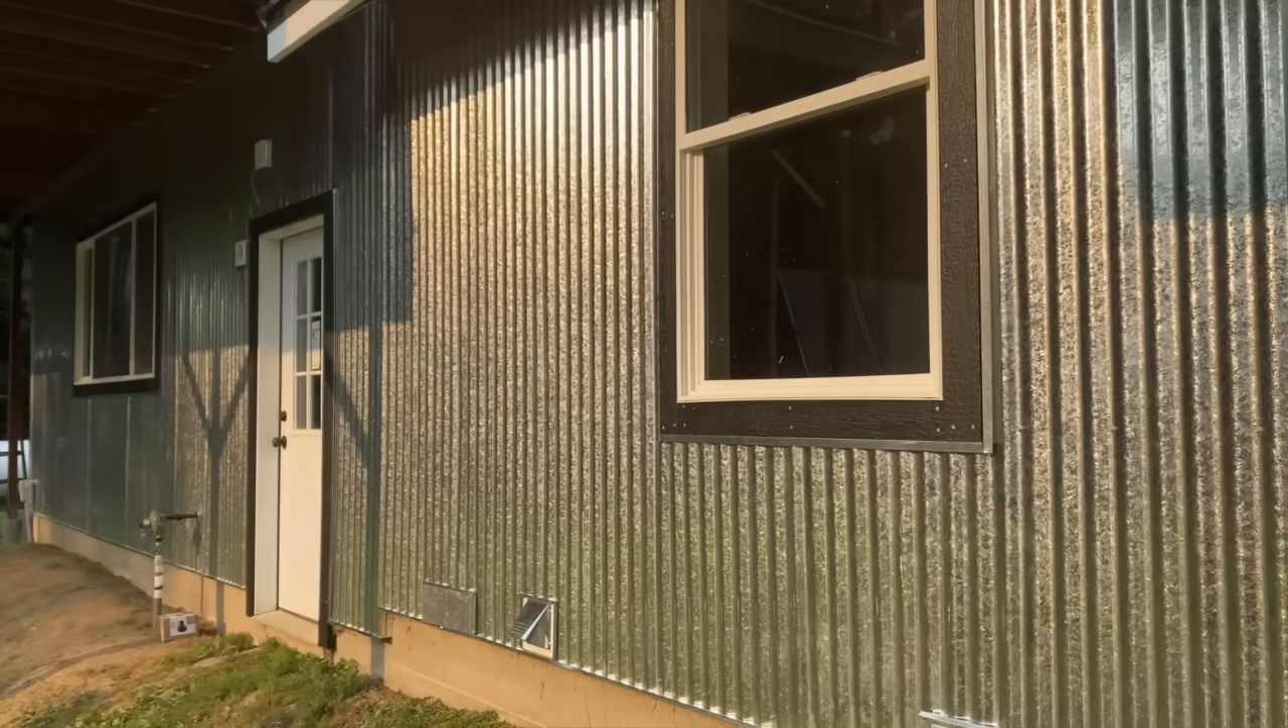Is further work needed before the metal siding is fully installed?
No.